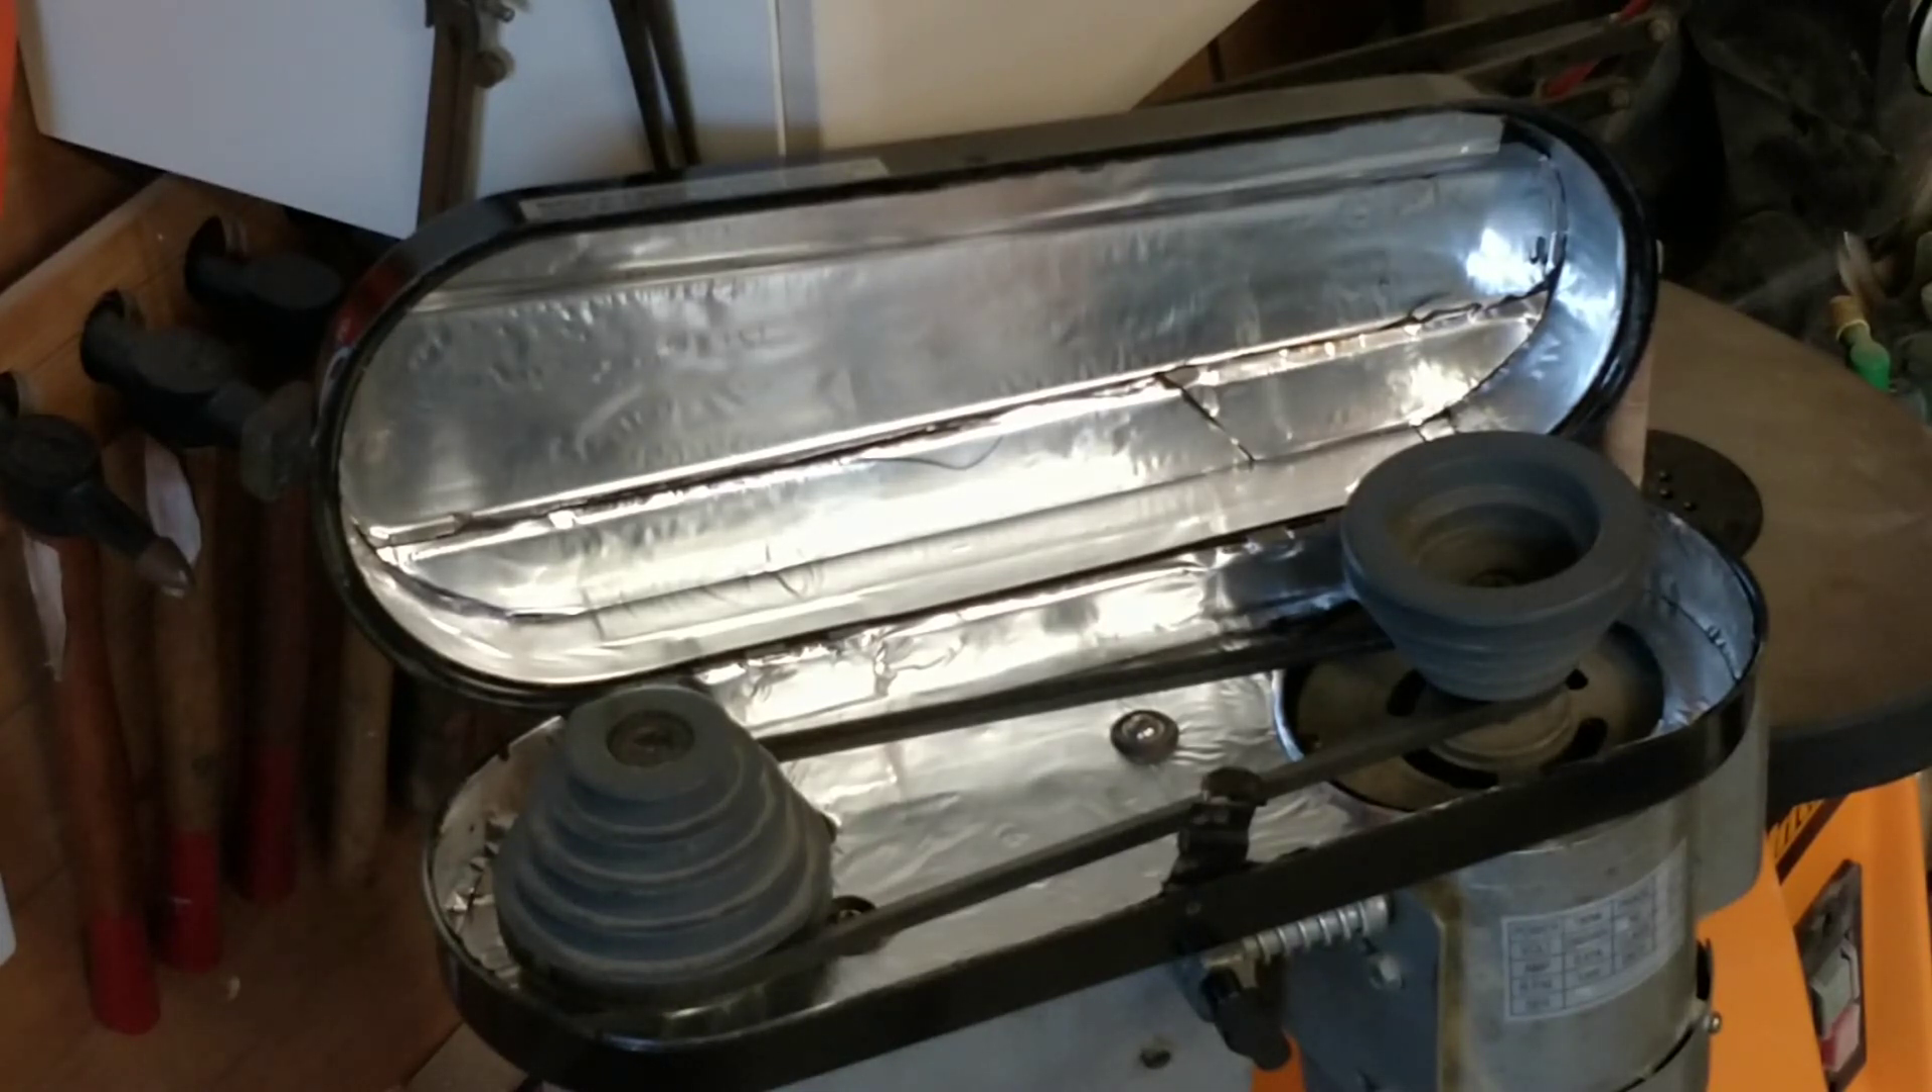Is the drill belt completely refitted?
Yes.